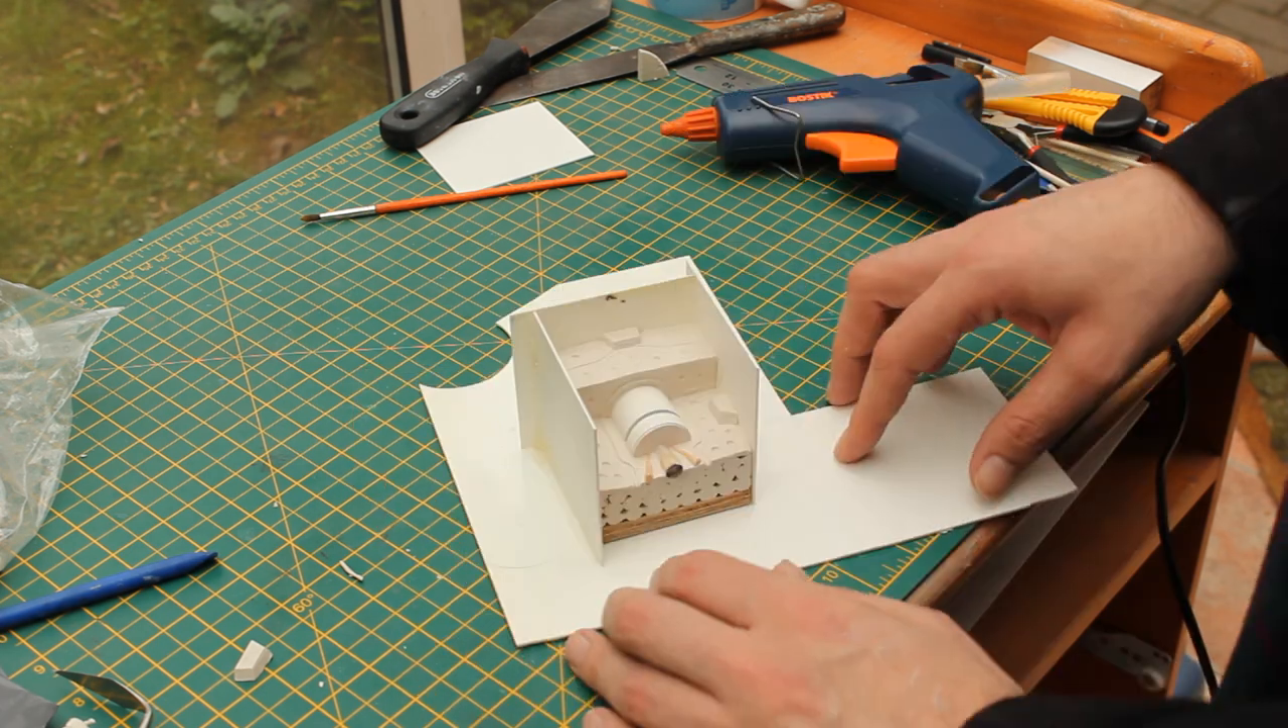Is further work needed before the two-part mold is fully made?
Yes.